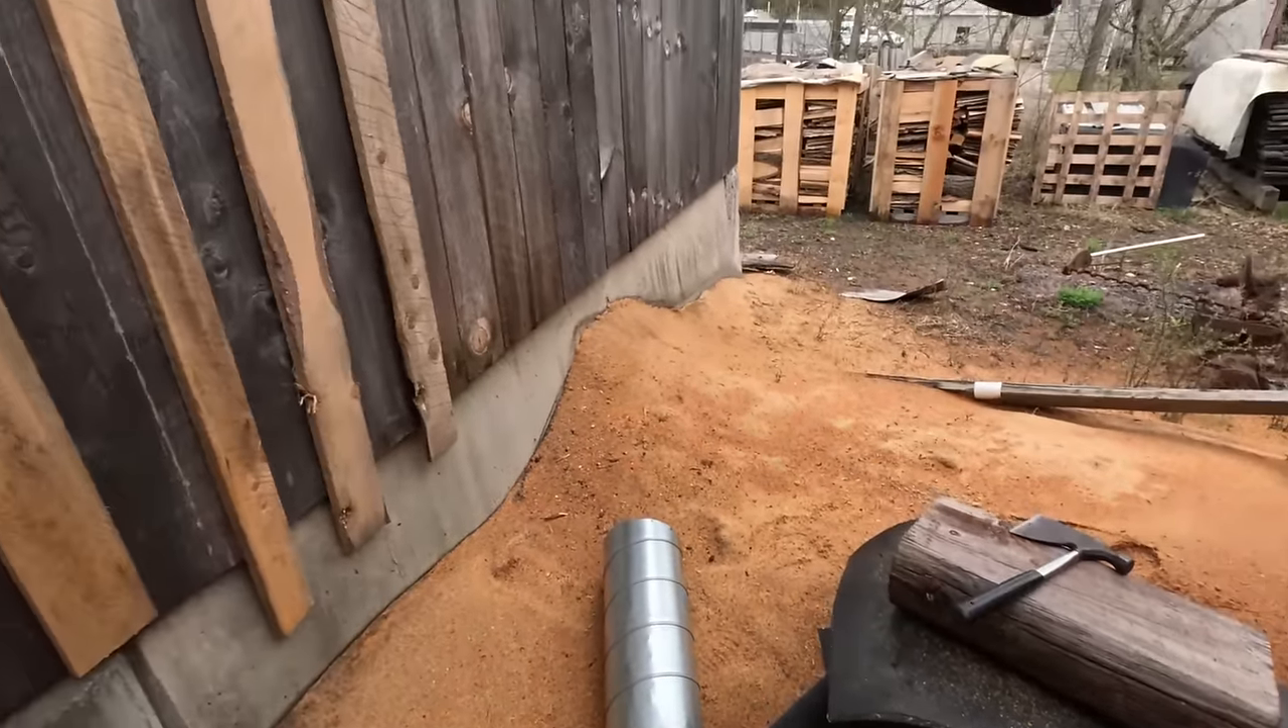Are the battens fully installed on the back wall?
No.